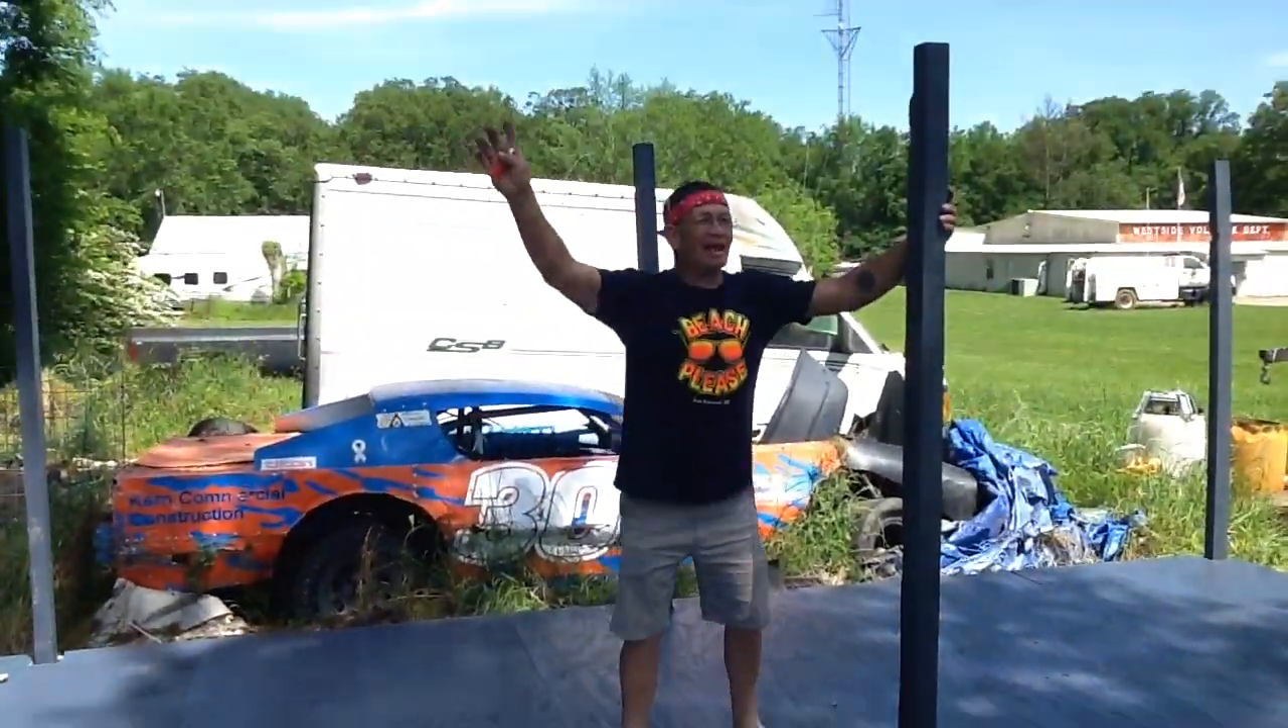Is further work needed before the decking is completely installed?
No.